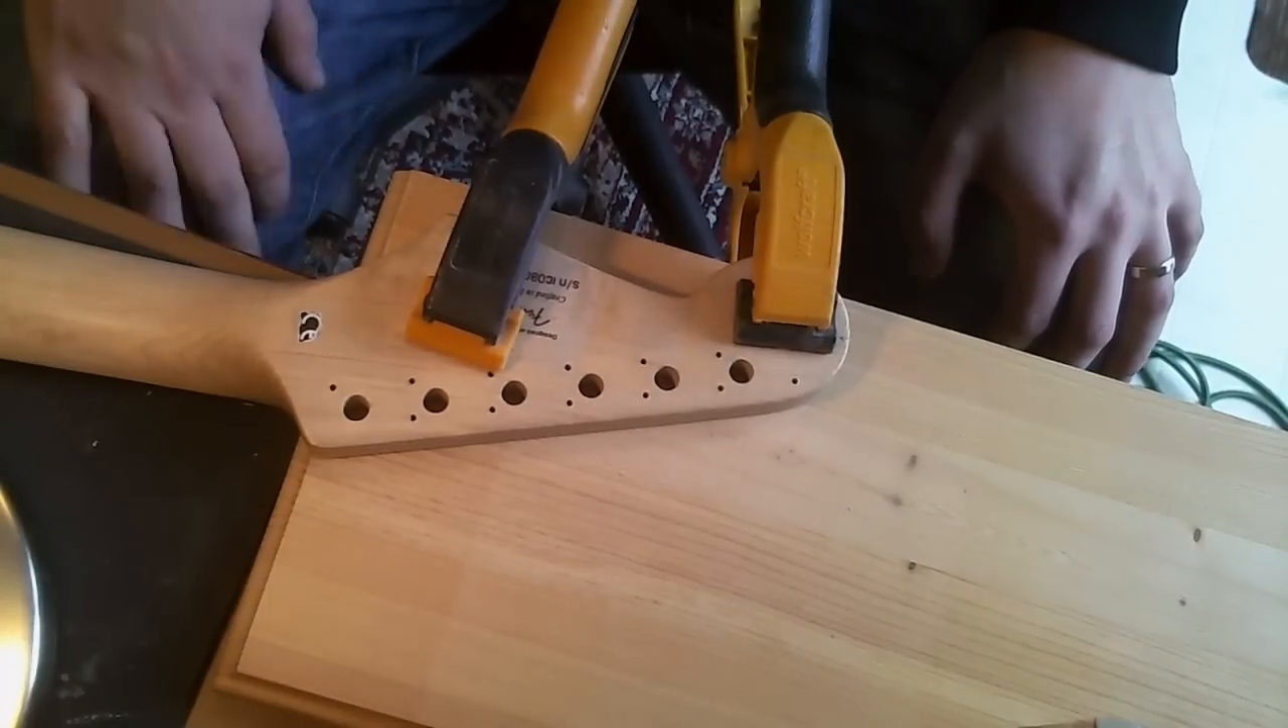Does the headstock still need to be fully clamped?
No.